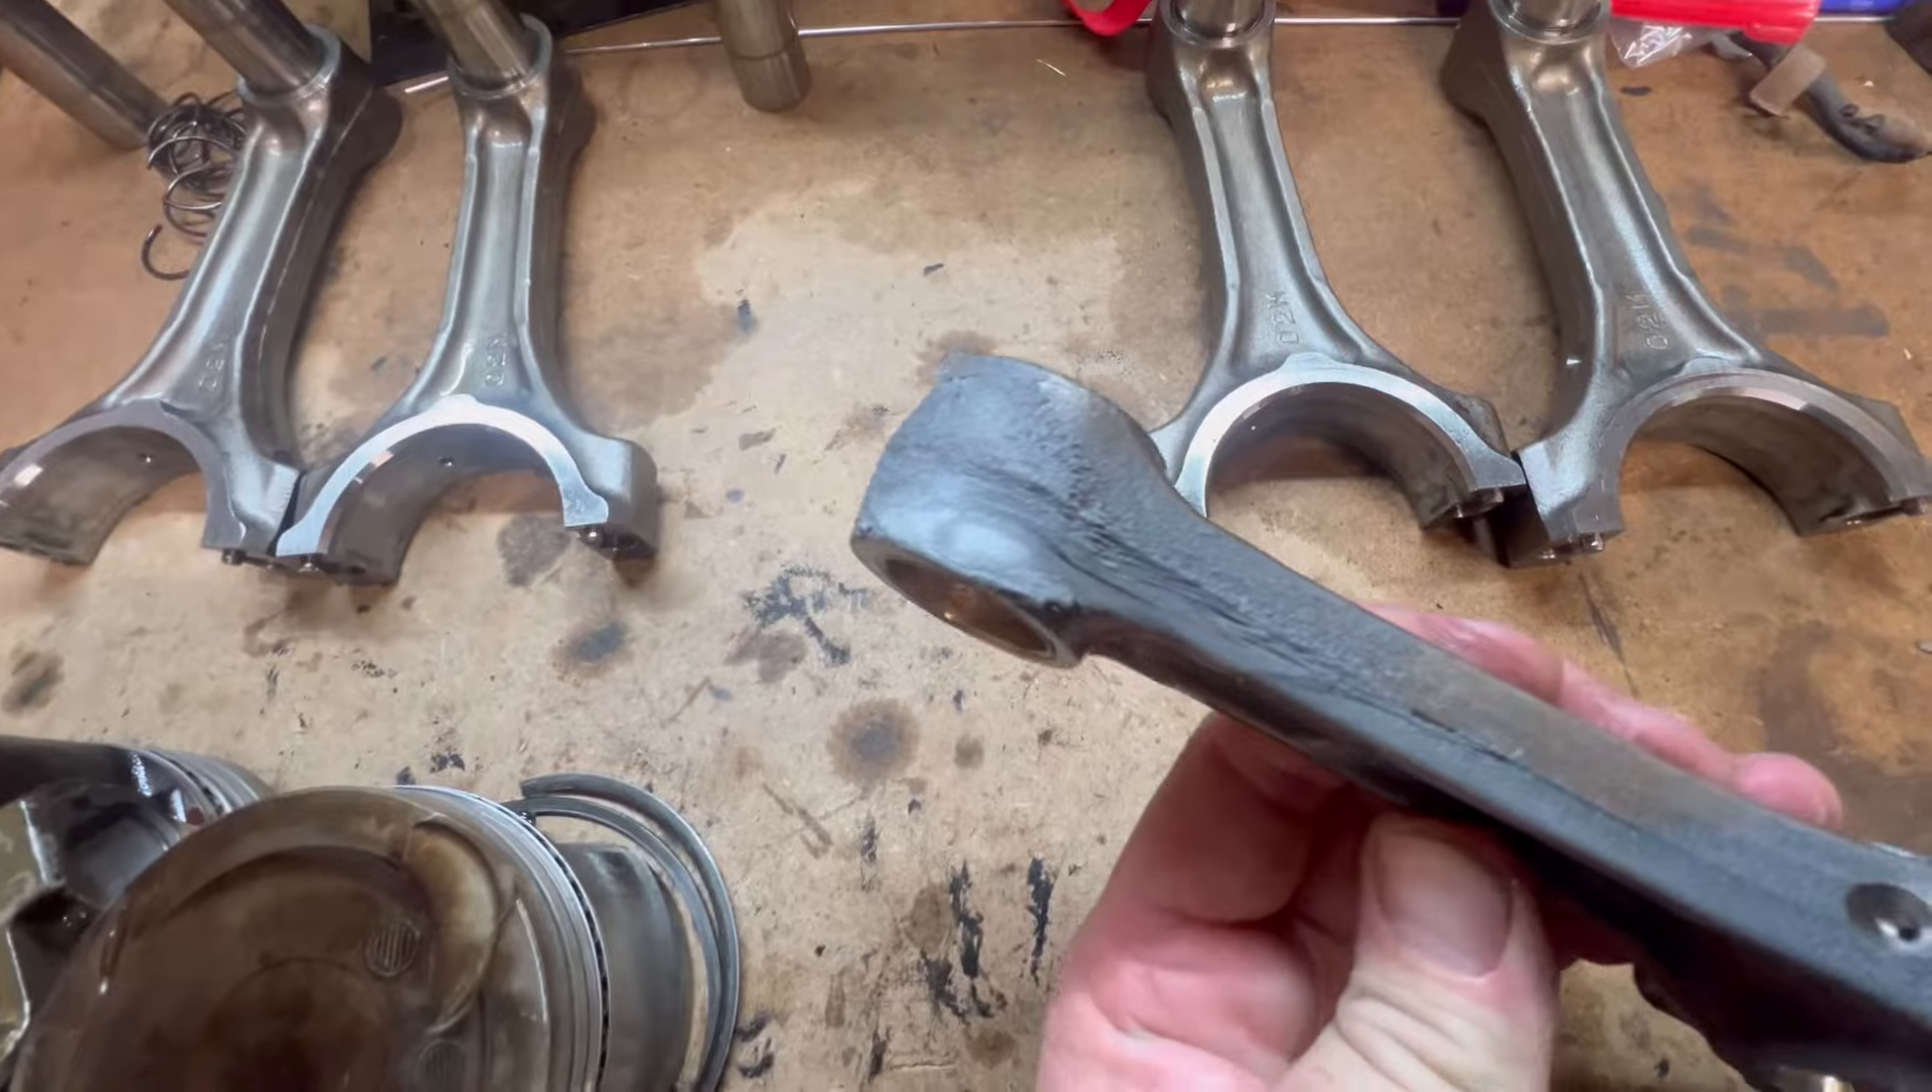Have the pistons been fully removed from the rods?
Yes.